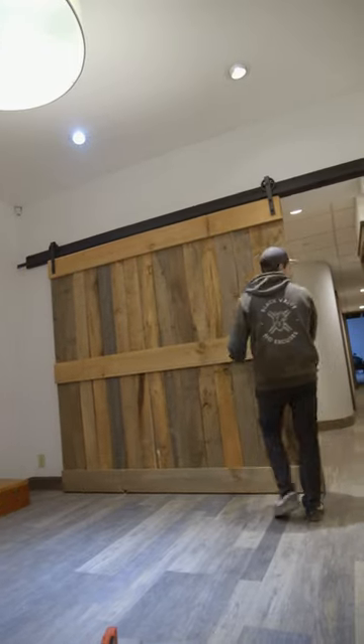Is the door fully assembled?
Yes.